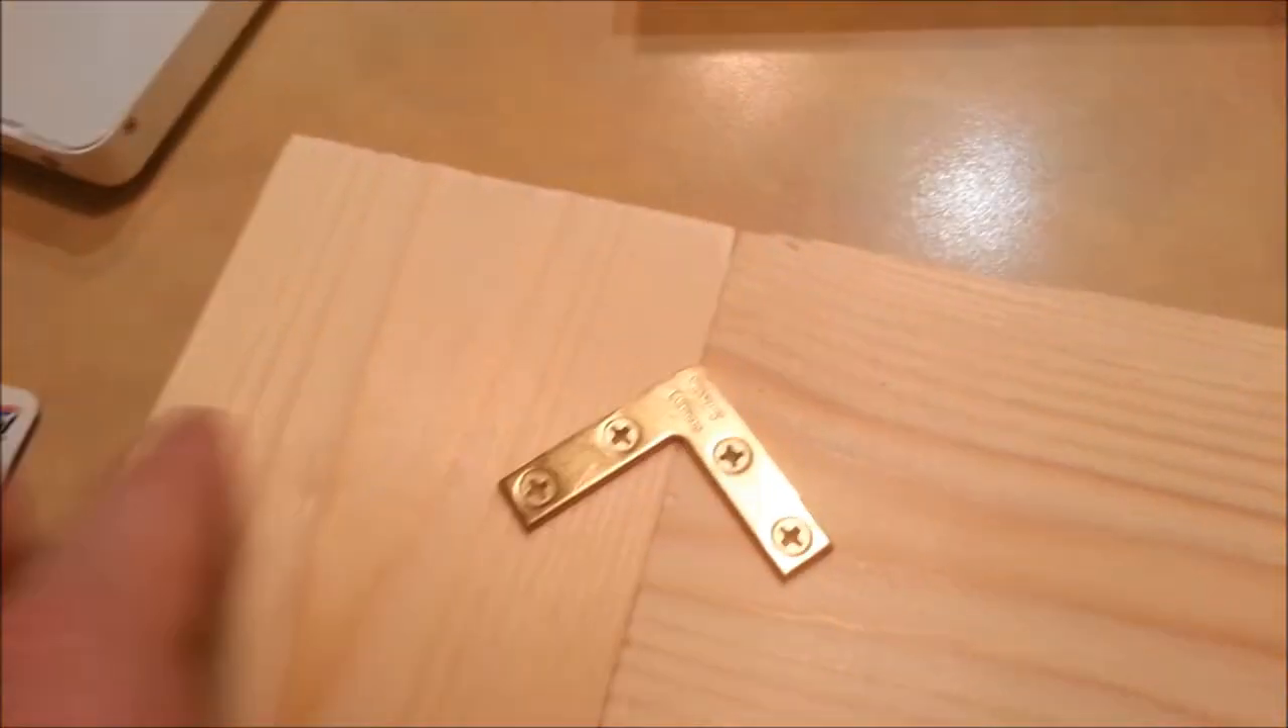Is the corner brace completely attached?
Yes.